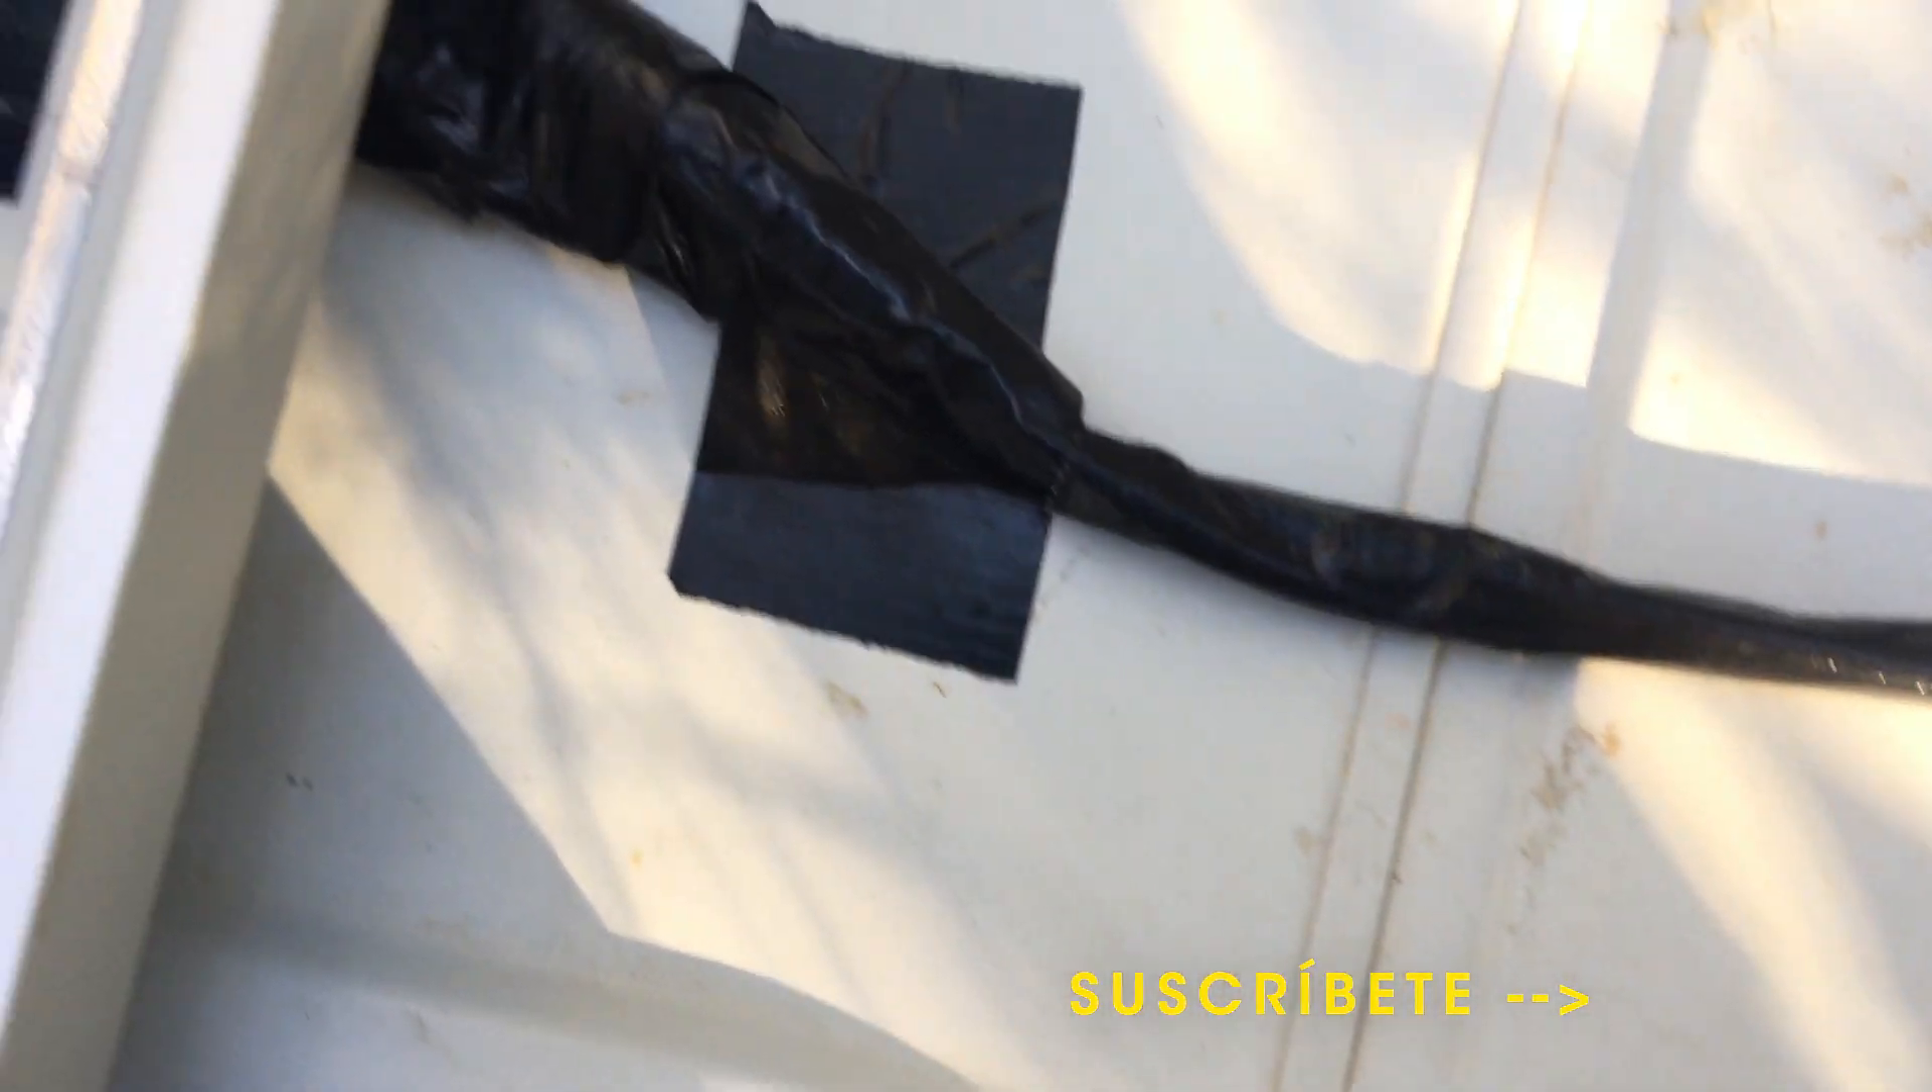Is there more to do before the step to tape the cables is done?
No.